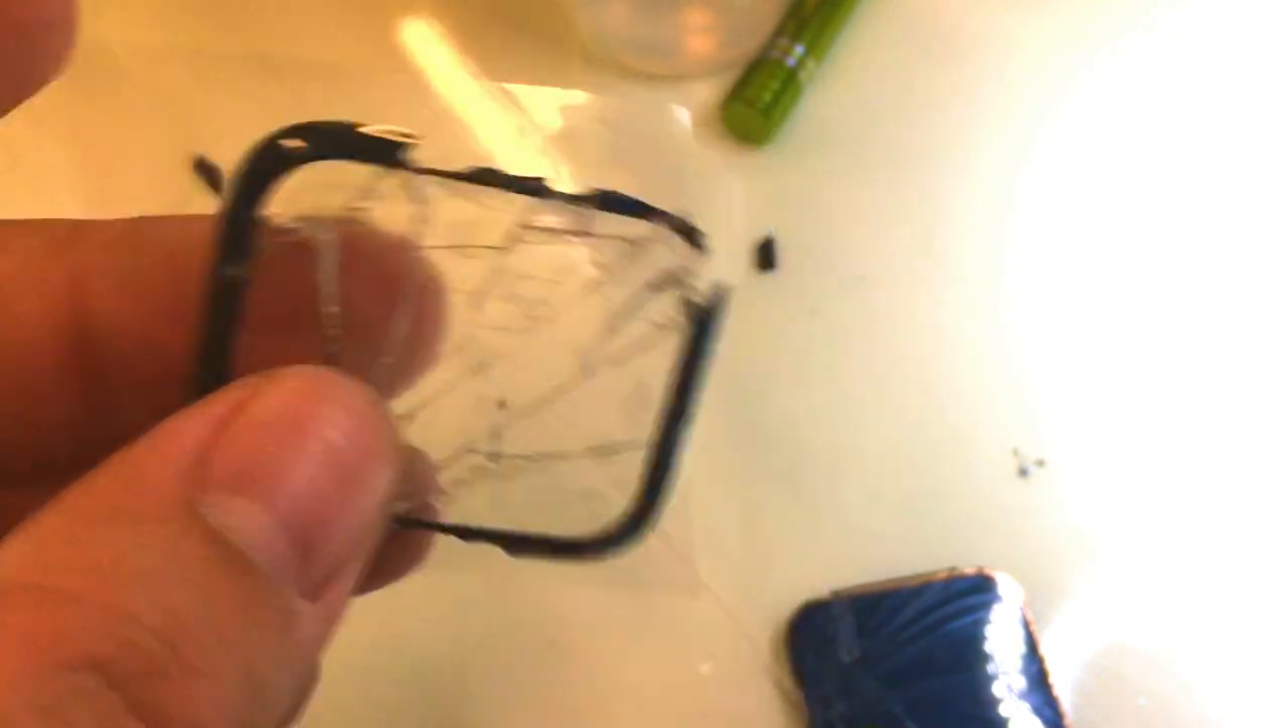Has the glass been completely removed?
Yes.